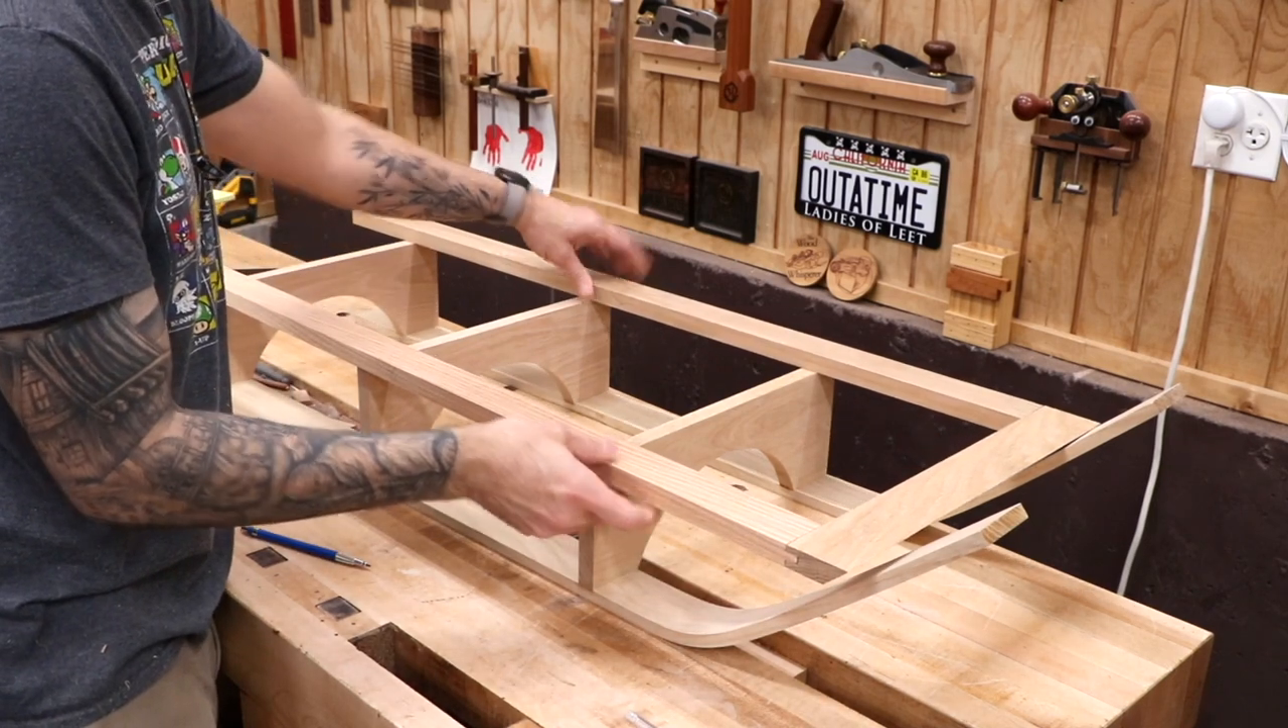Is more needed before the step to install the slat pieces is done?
Yes.